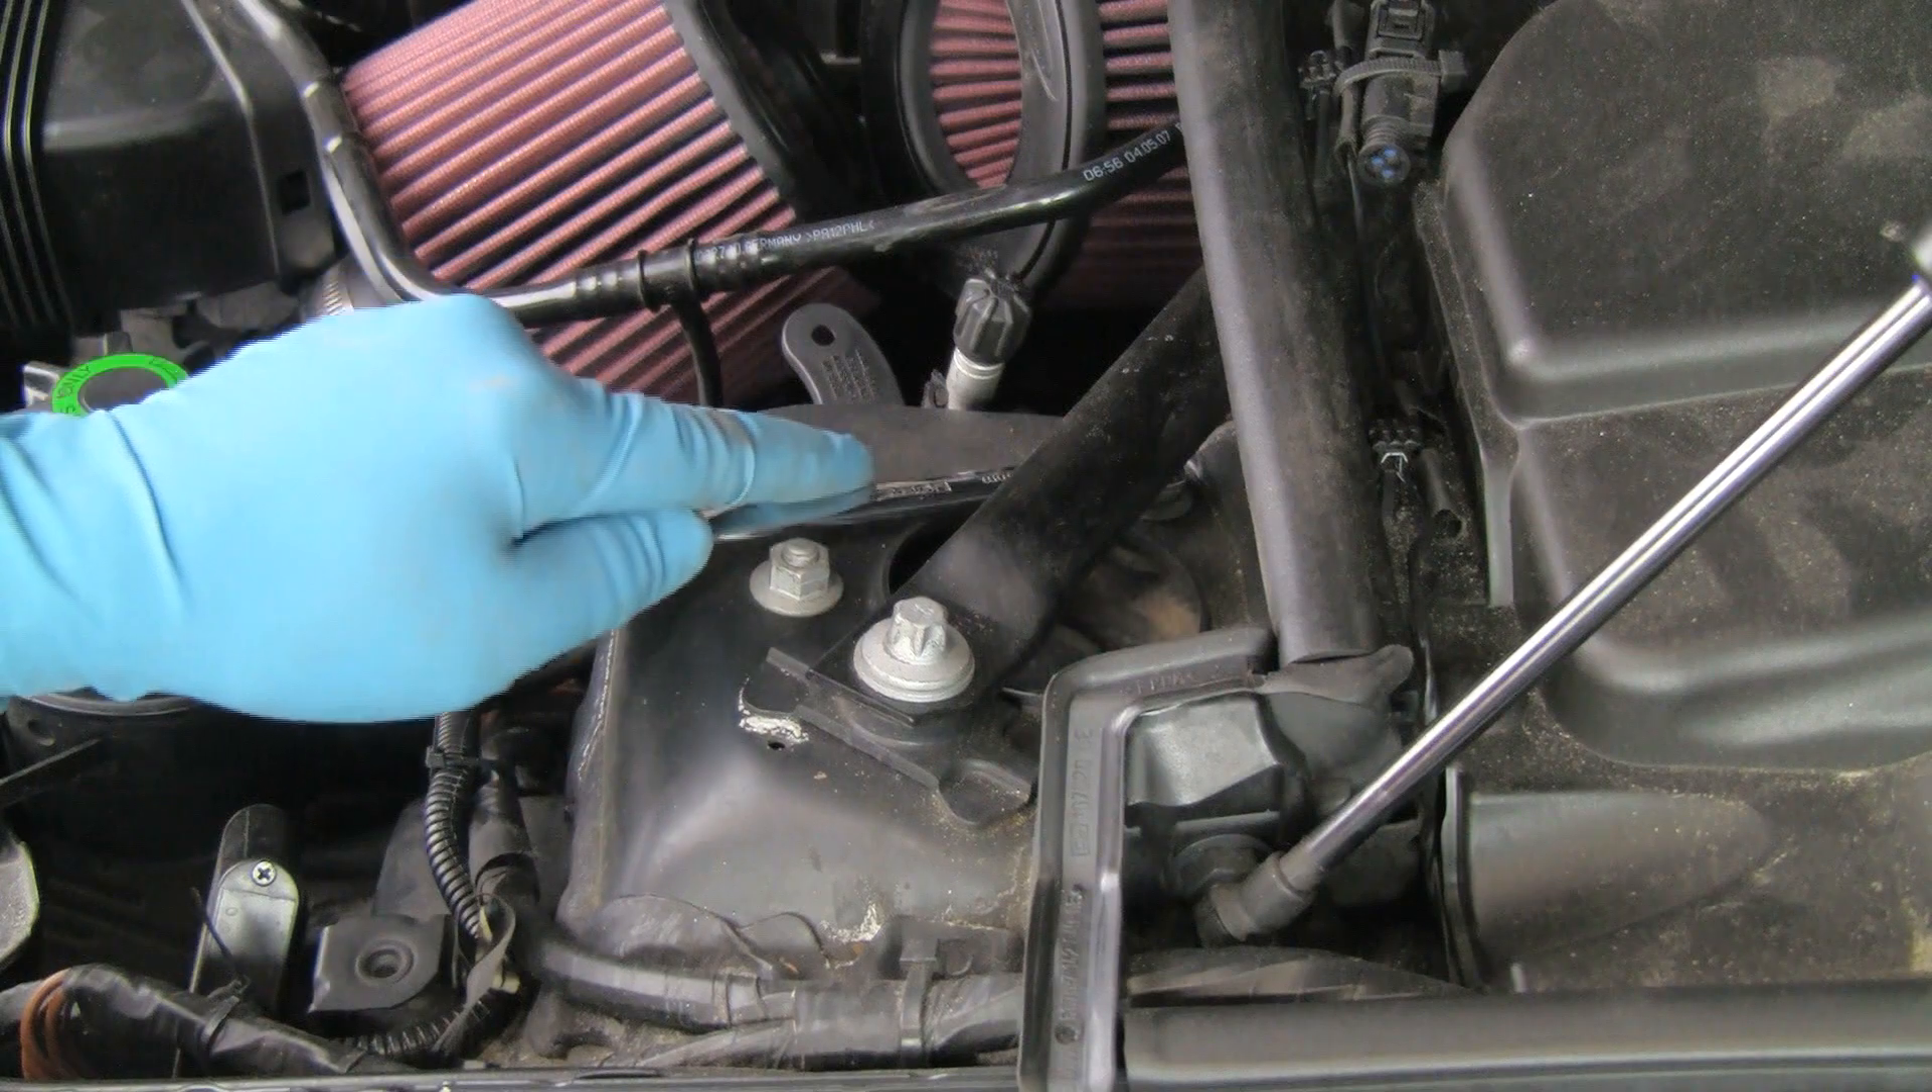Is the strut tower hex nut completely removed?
No.